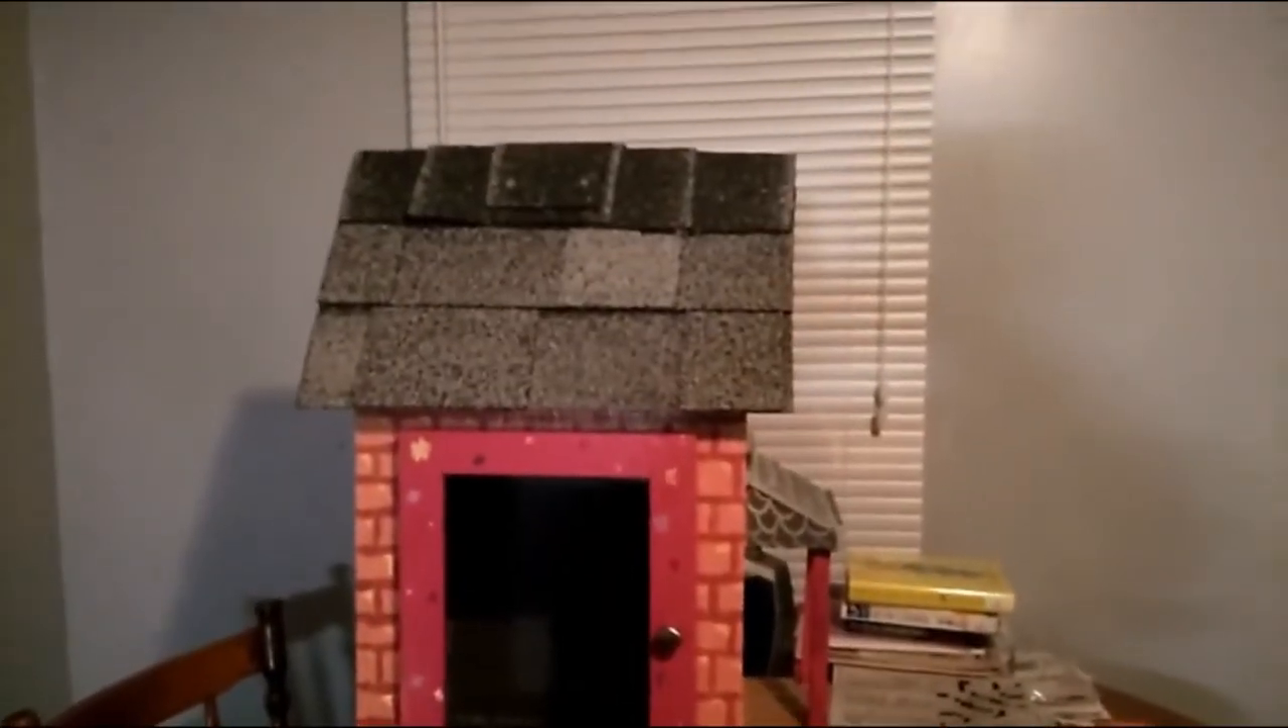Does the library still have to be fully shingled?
No.